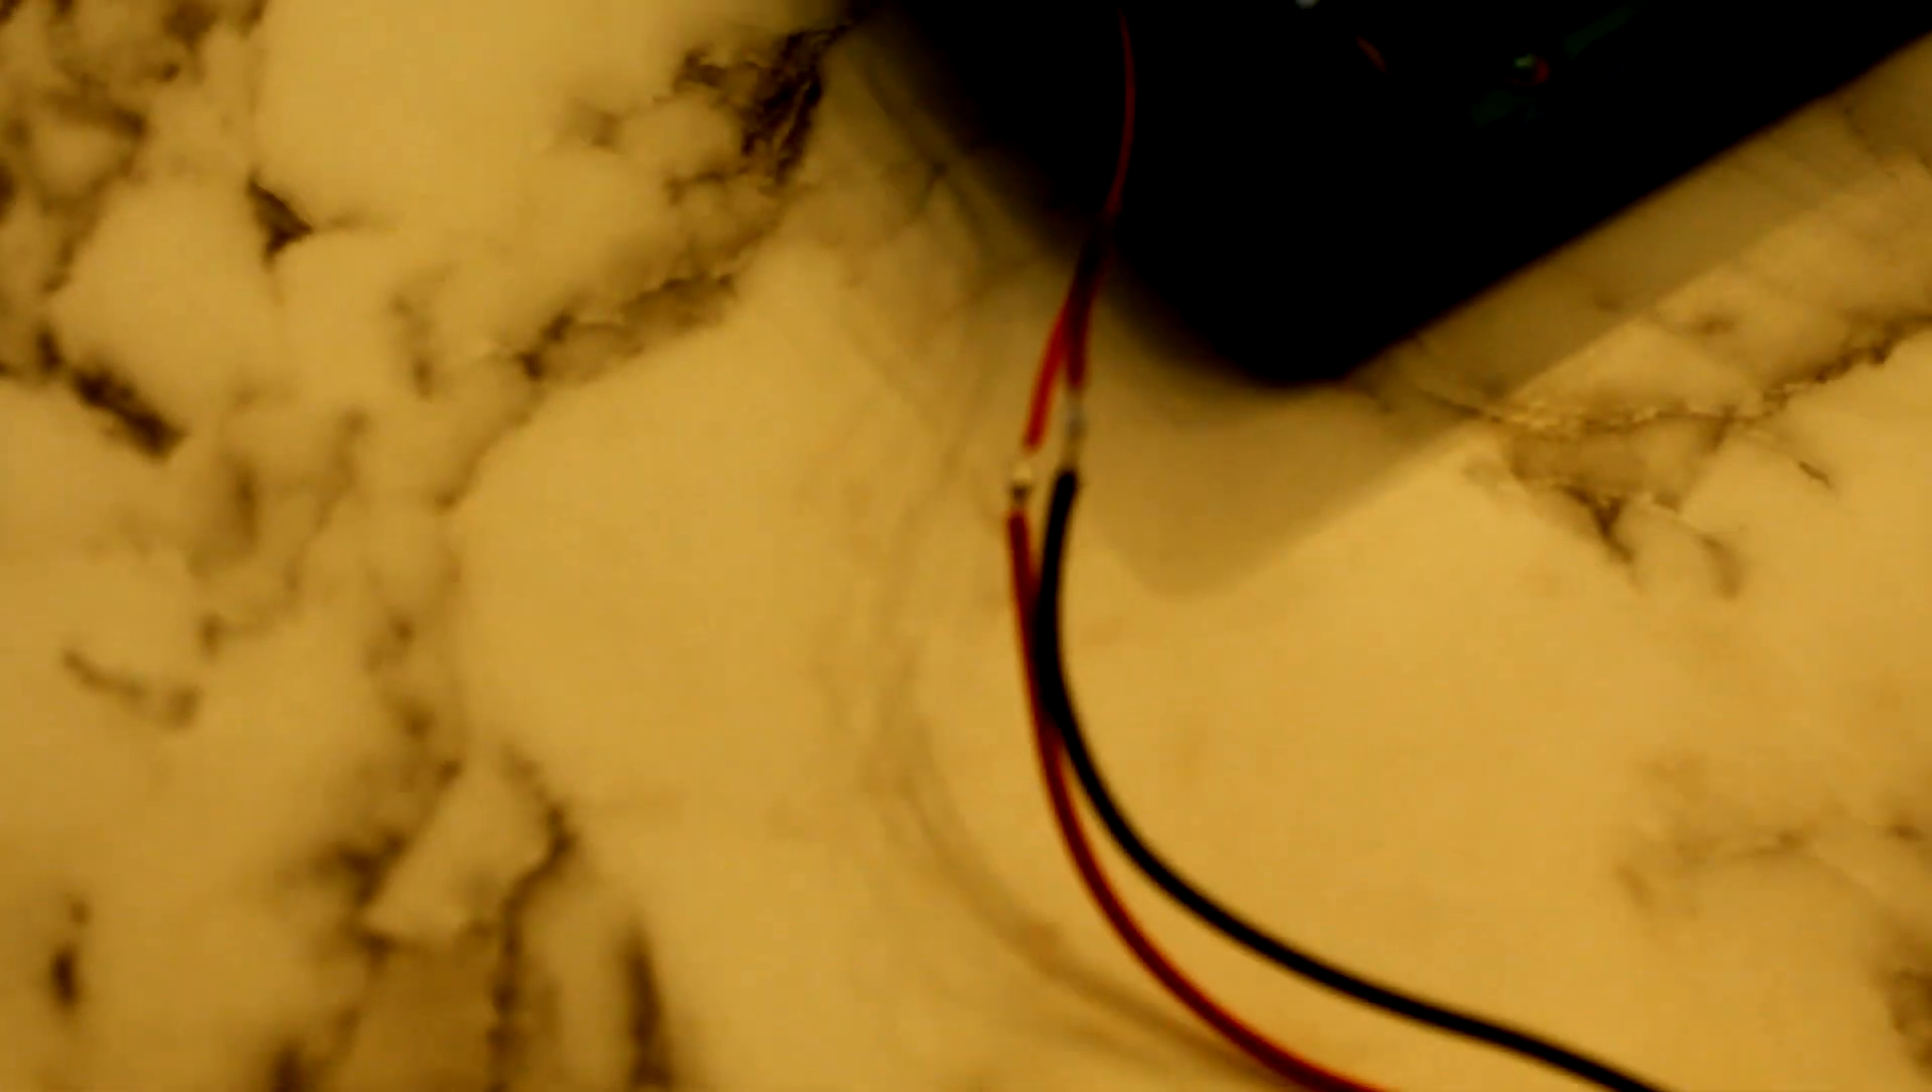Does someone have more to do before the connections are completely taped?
Yes.